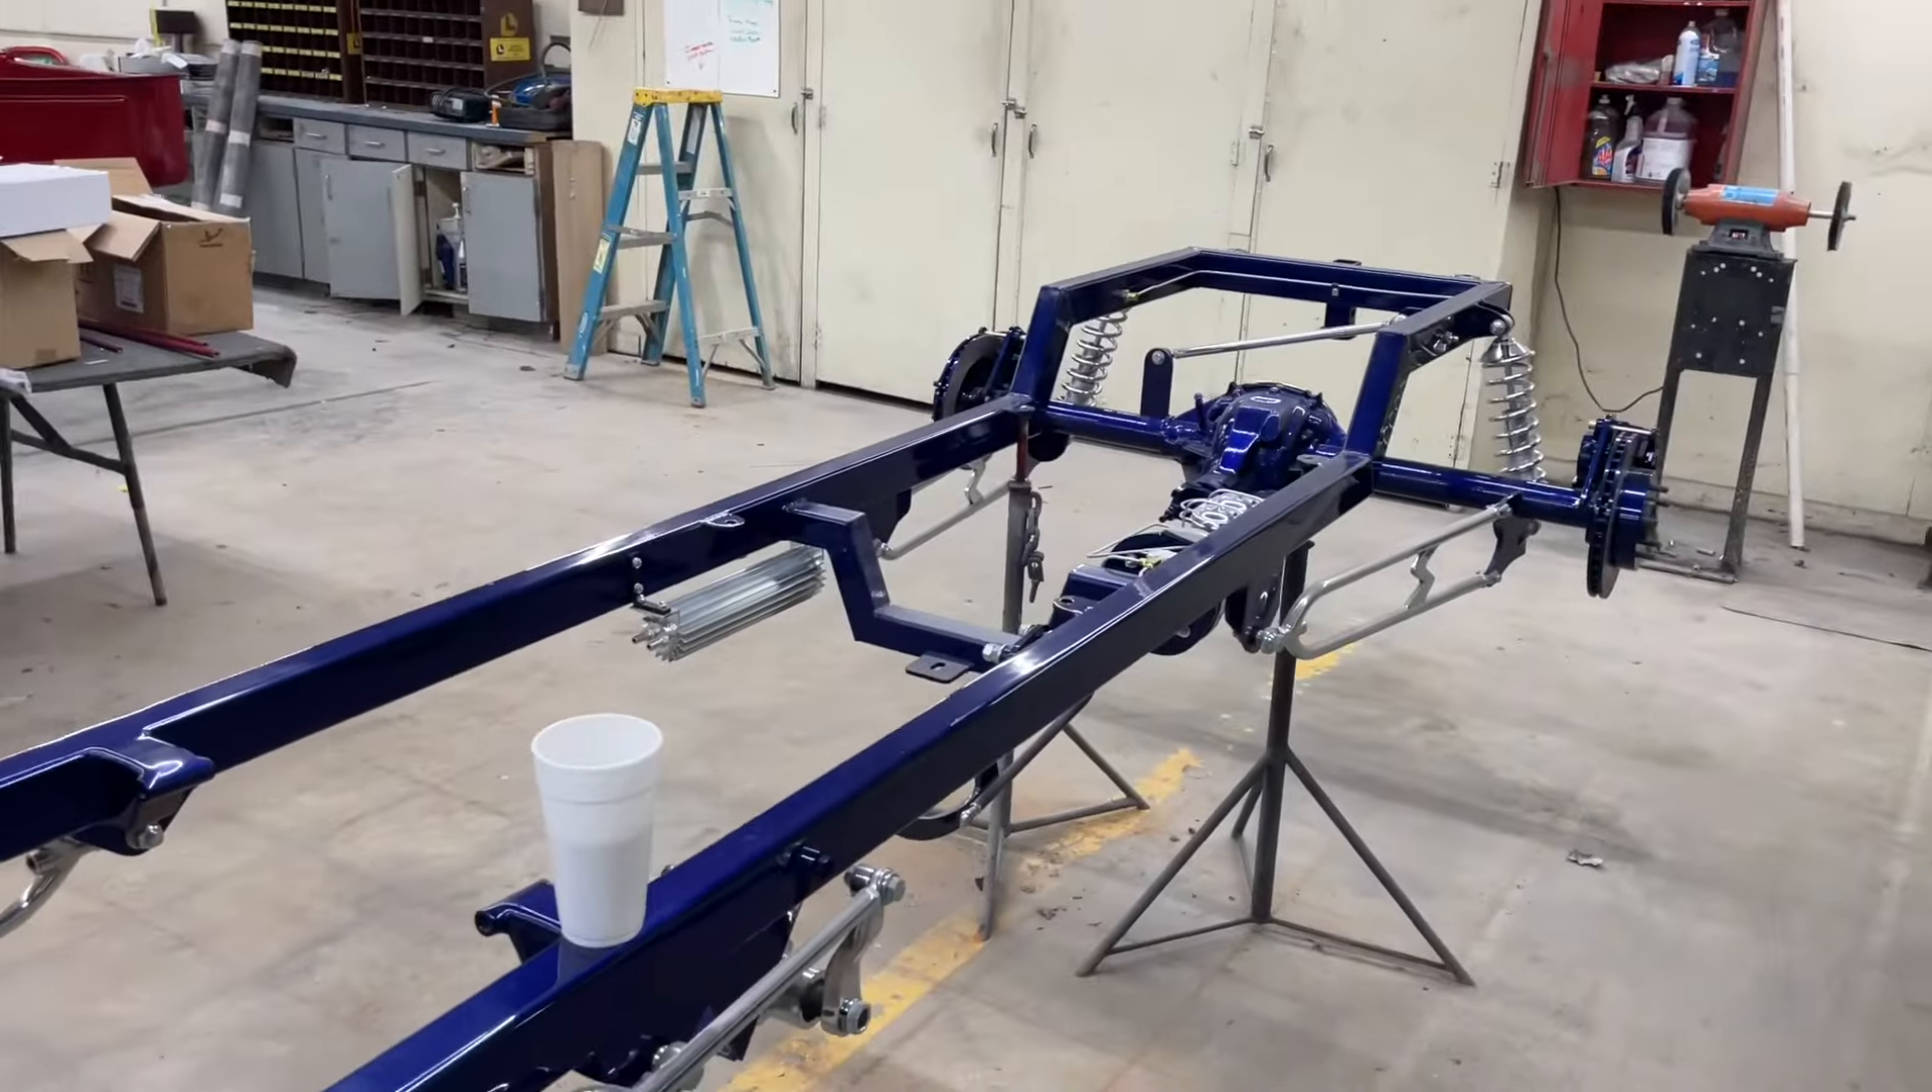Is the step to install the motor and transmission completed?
No.